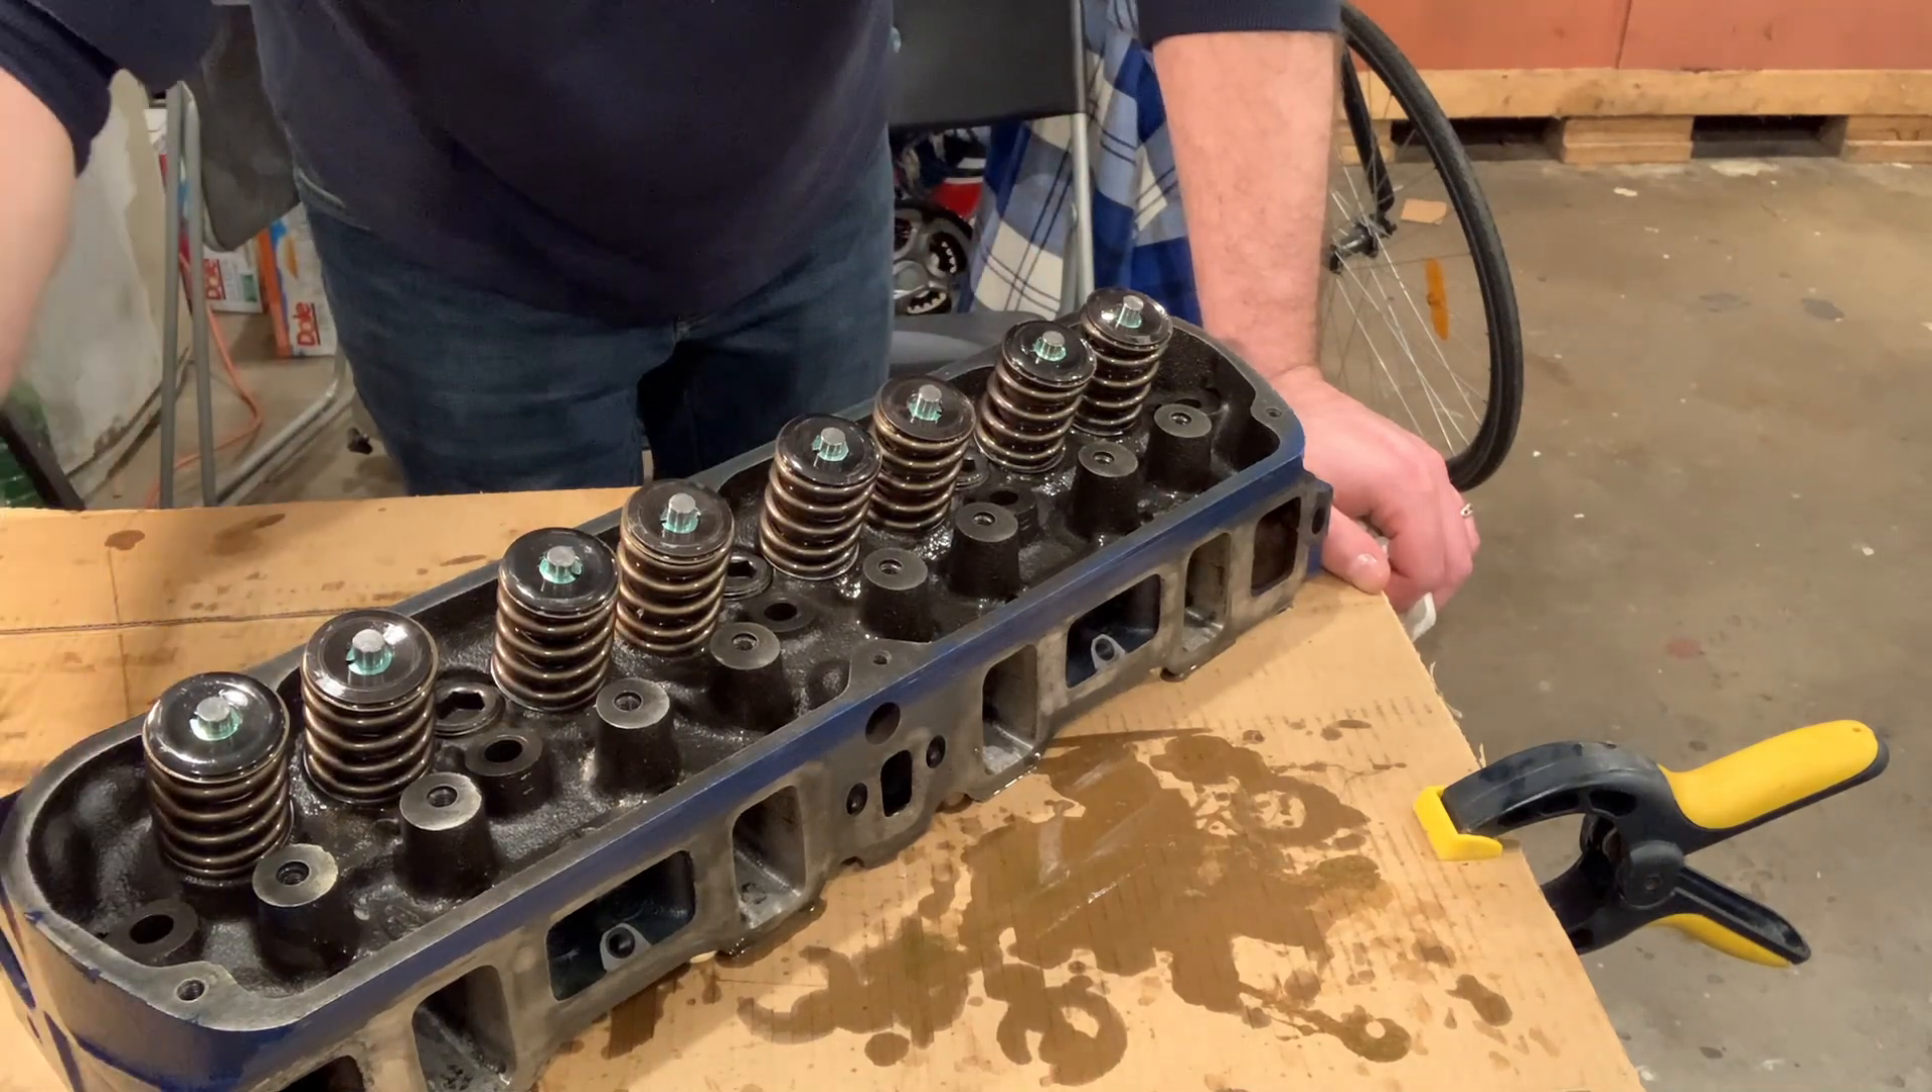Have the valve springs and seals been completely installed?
Yes.